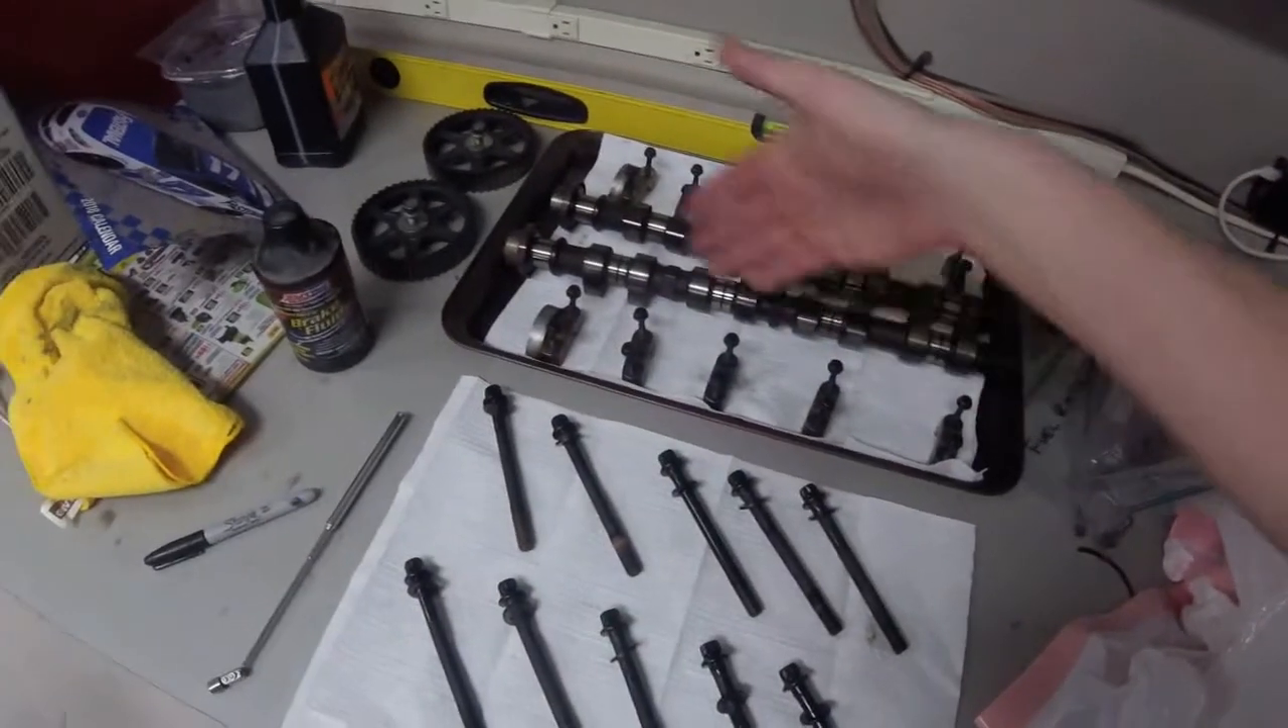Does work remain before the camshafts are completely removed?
No.